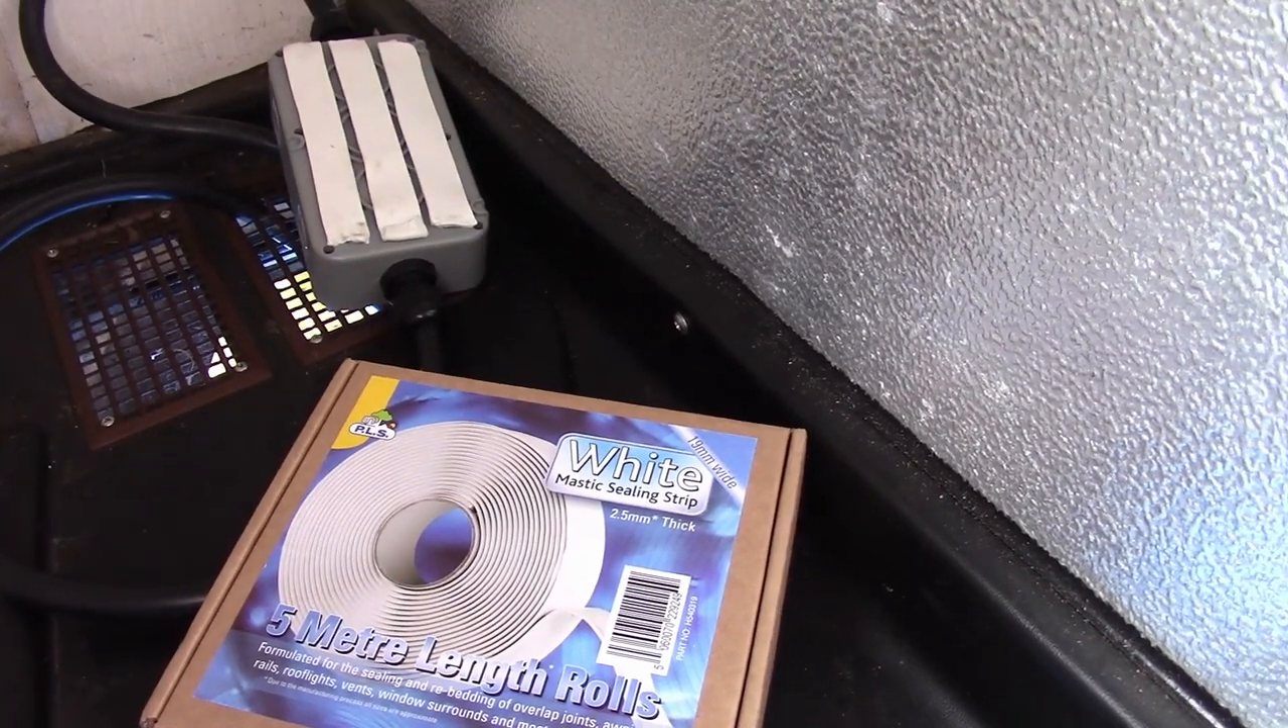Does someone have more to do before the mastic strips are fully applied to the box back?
No.